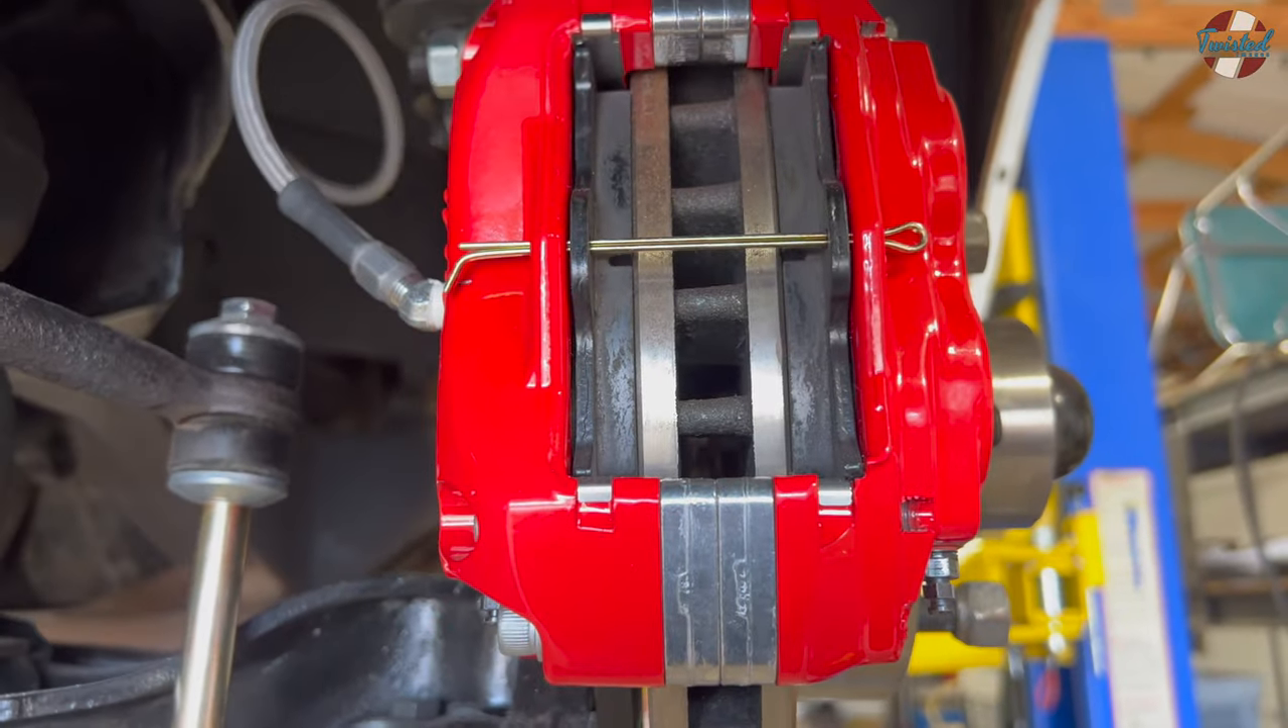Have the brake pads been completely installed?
Yes.